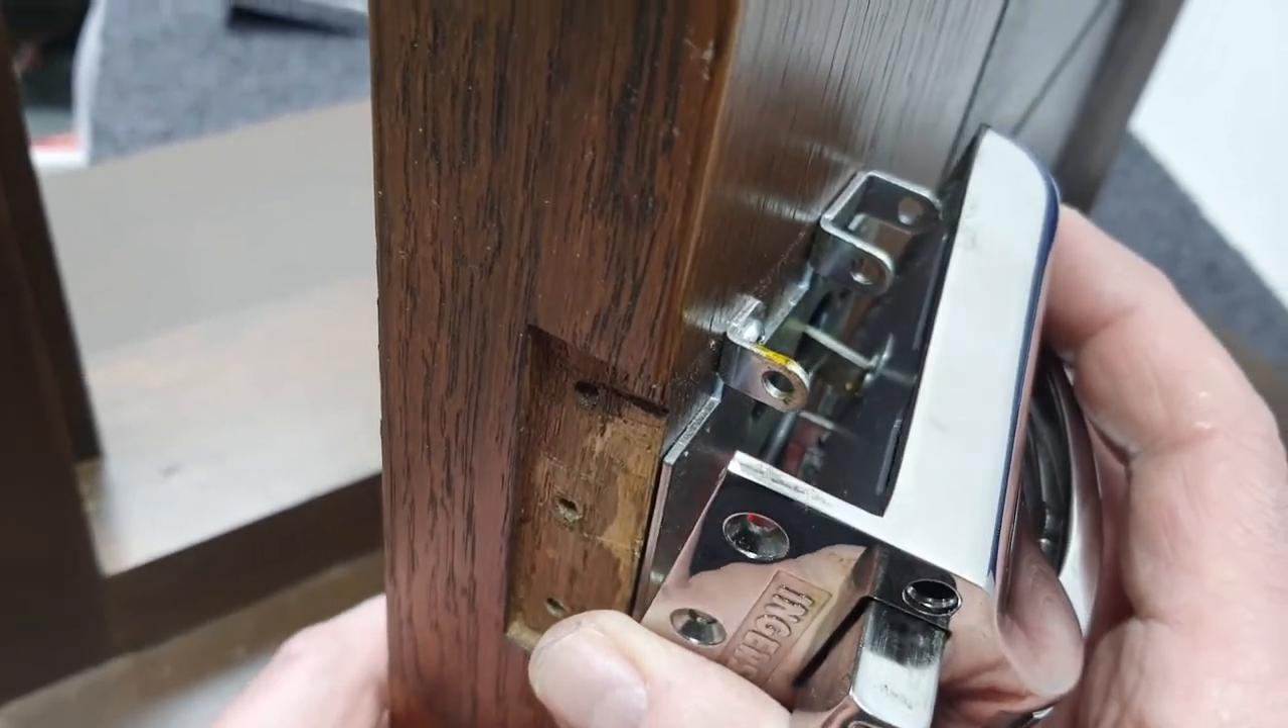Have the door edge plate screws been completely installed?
No.